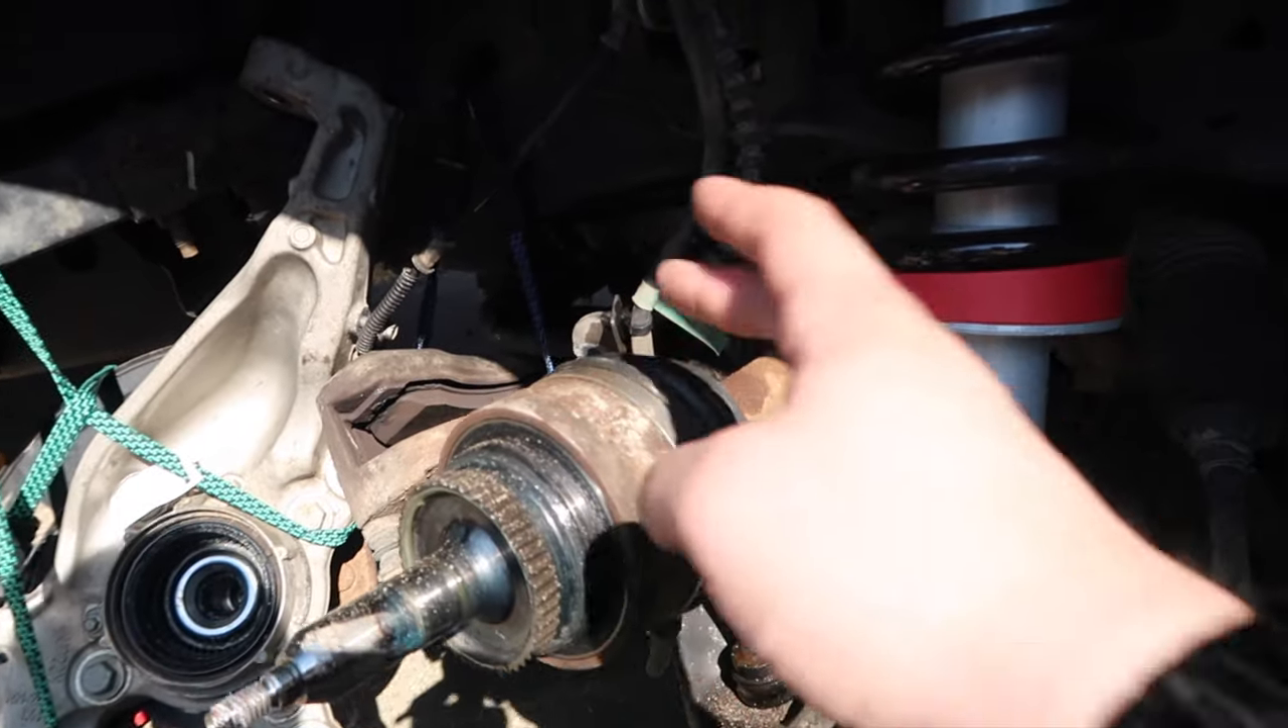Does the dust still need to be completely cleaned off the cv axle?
Yes.